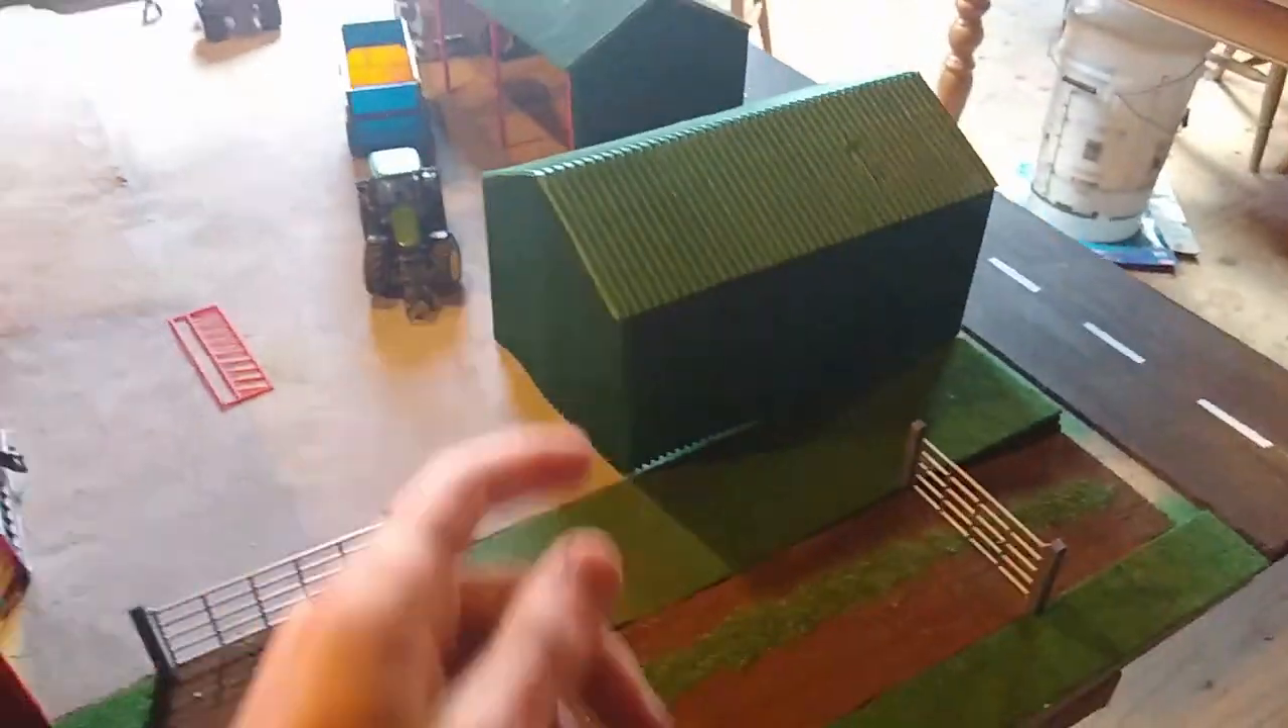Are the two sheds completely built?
Yes.